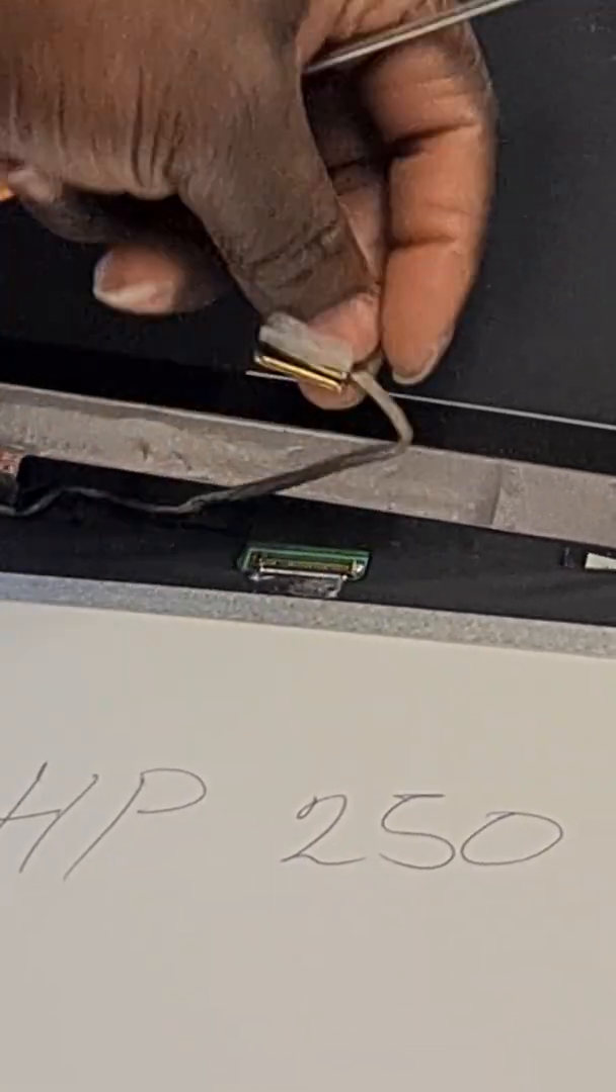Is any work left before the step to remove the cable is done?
No.